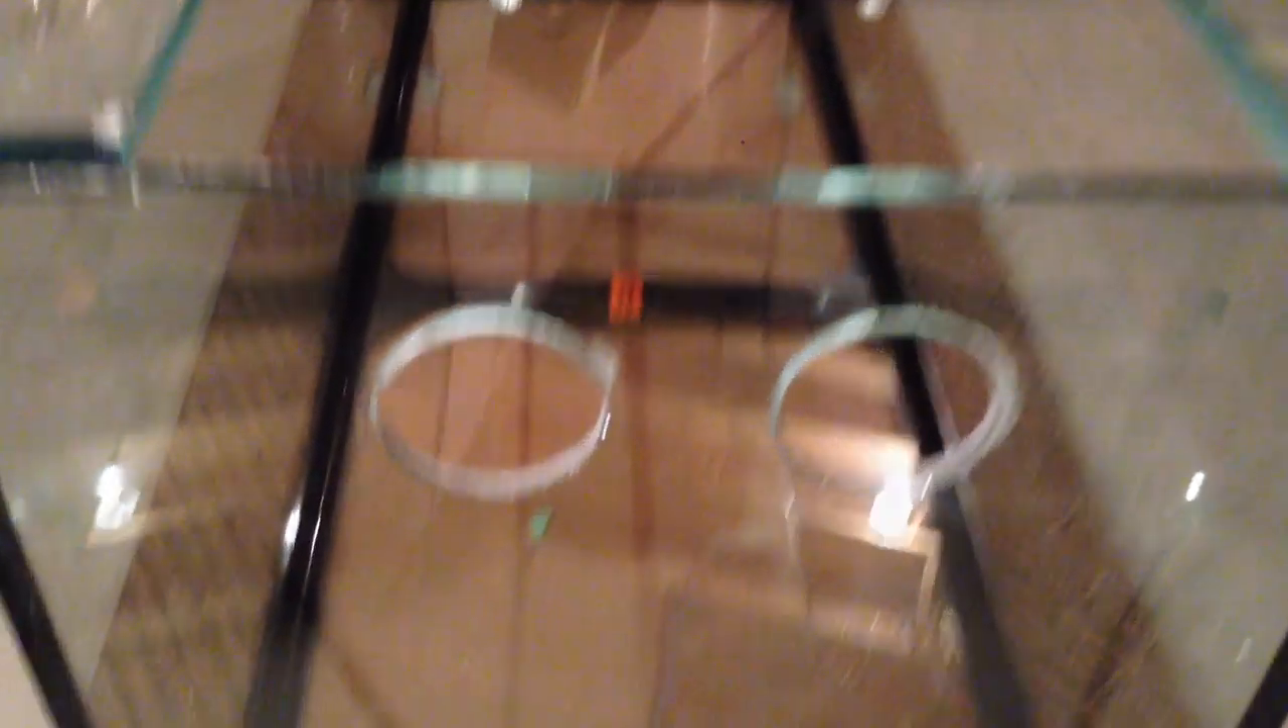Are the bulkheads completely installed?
No.